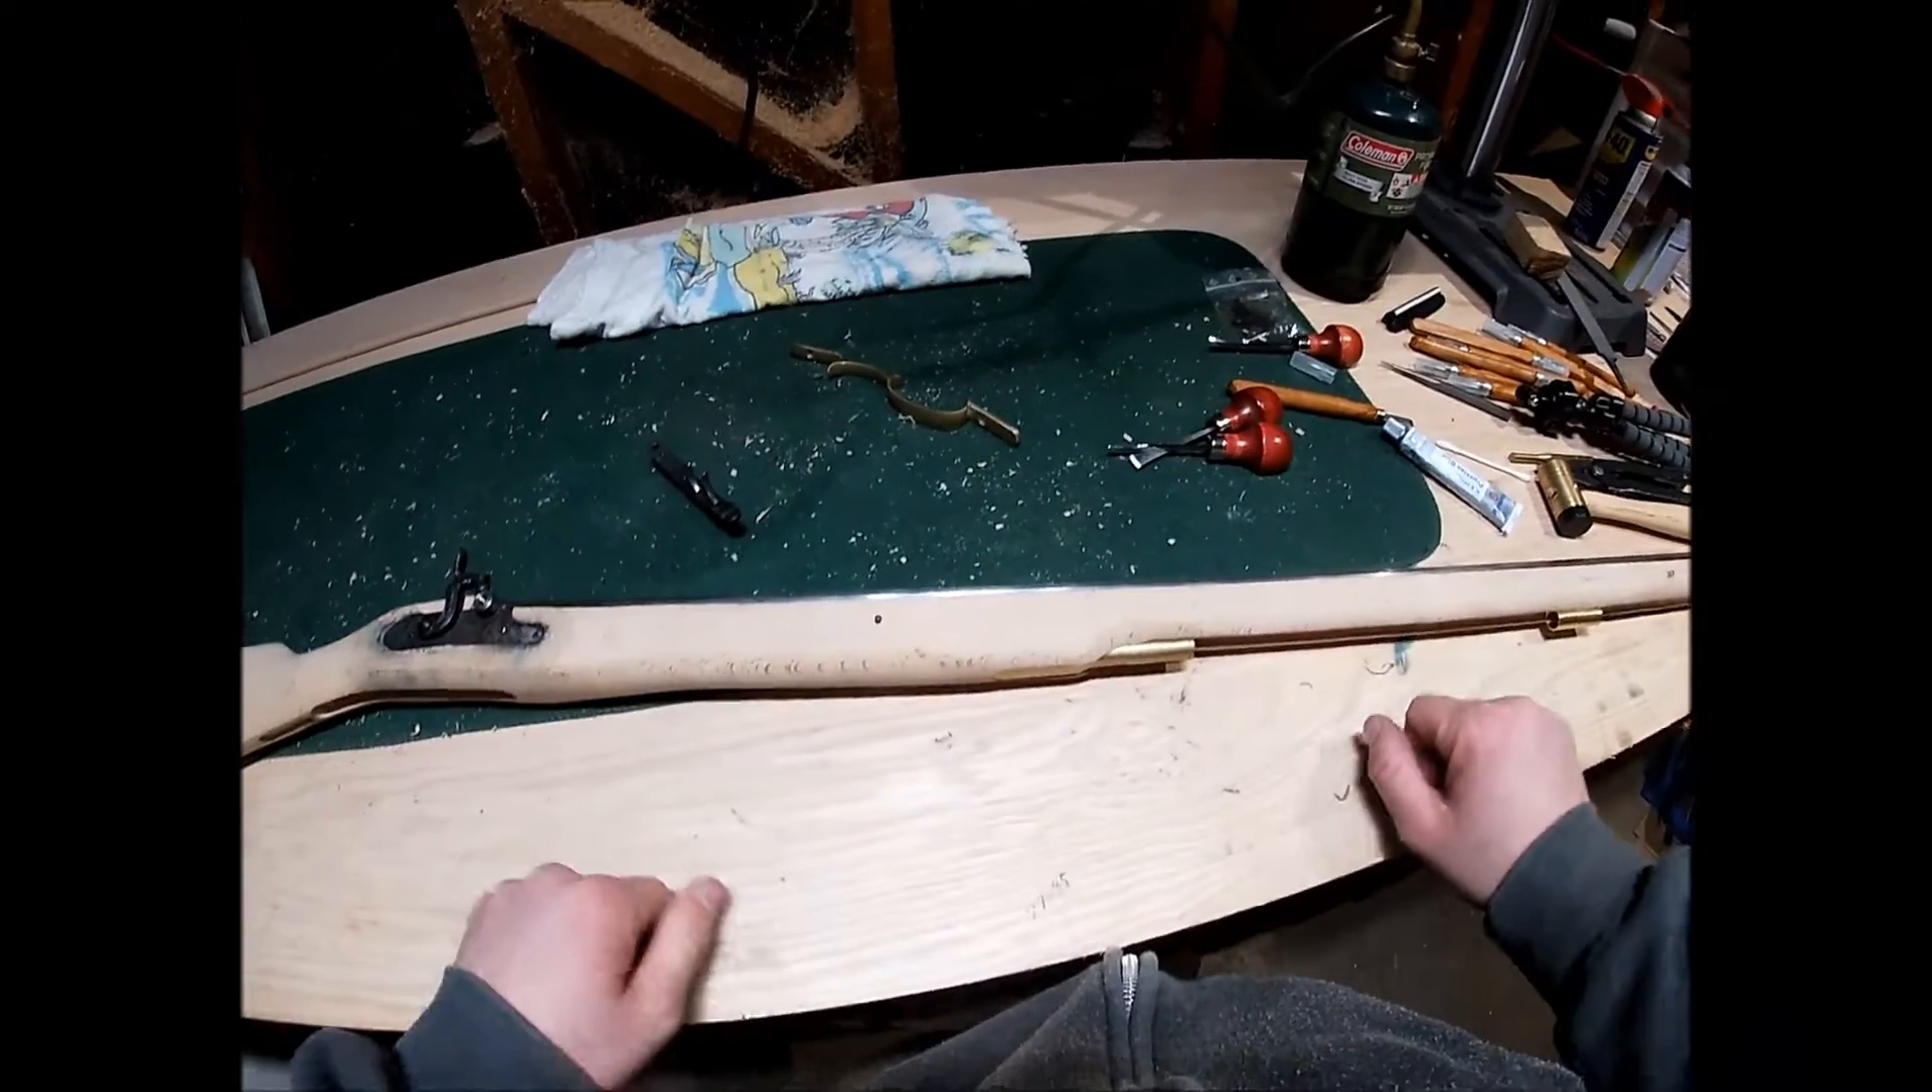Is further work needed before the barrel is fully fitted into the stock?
No.